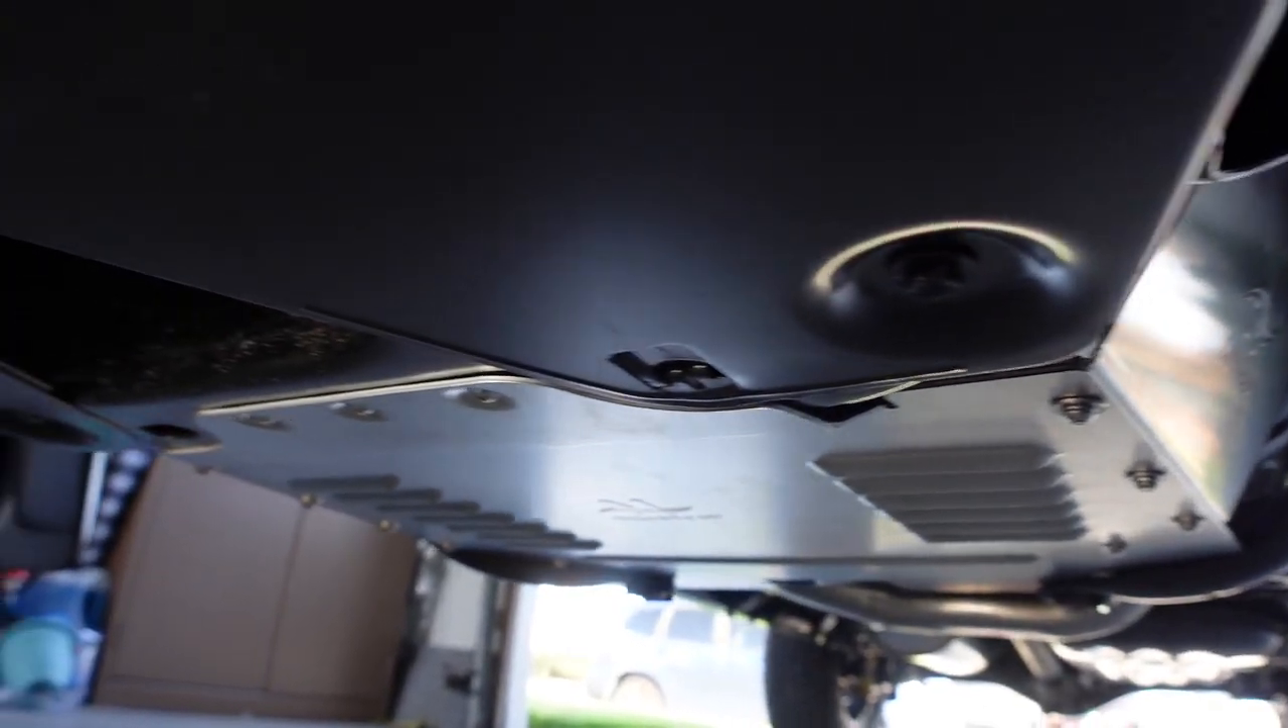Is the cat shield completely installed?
Yes.